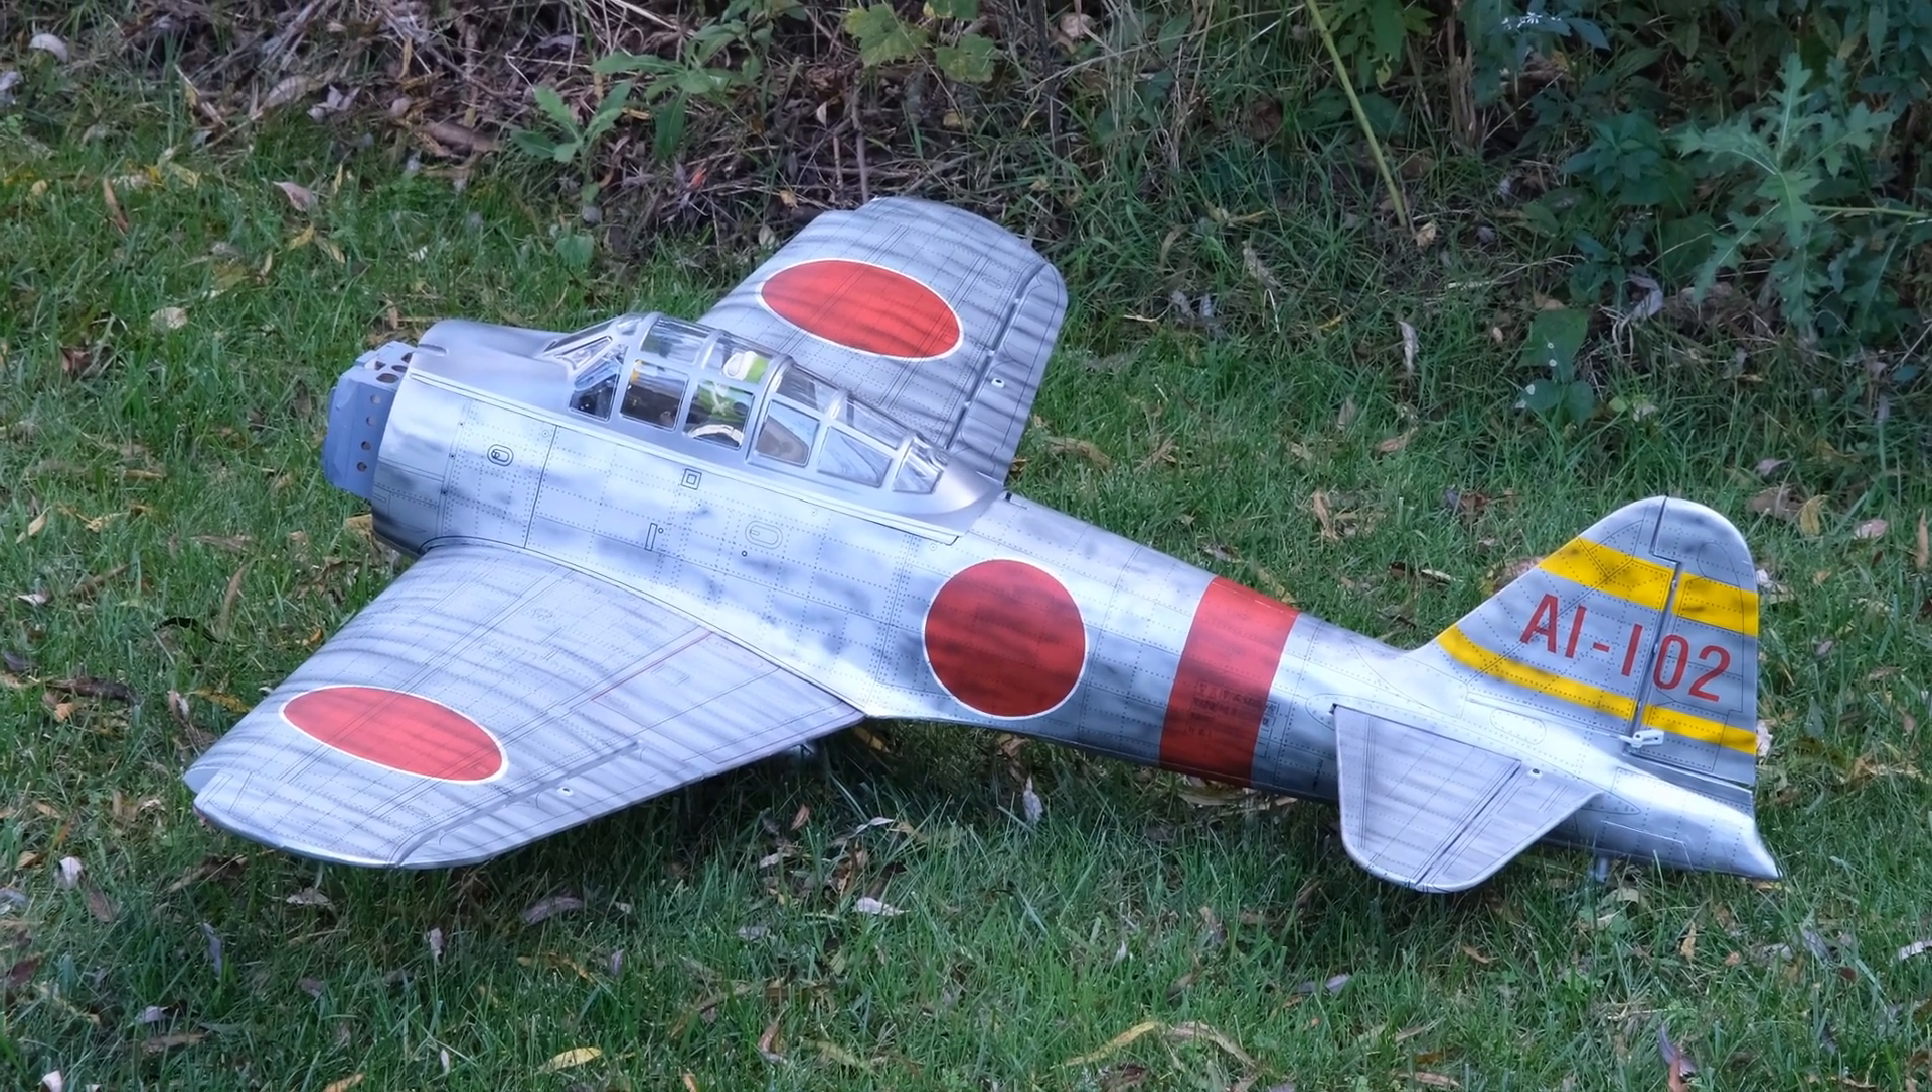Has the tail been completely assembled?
Yes.